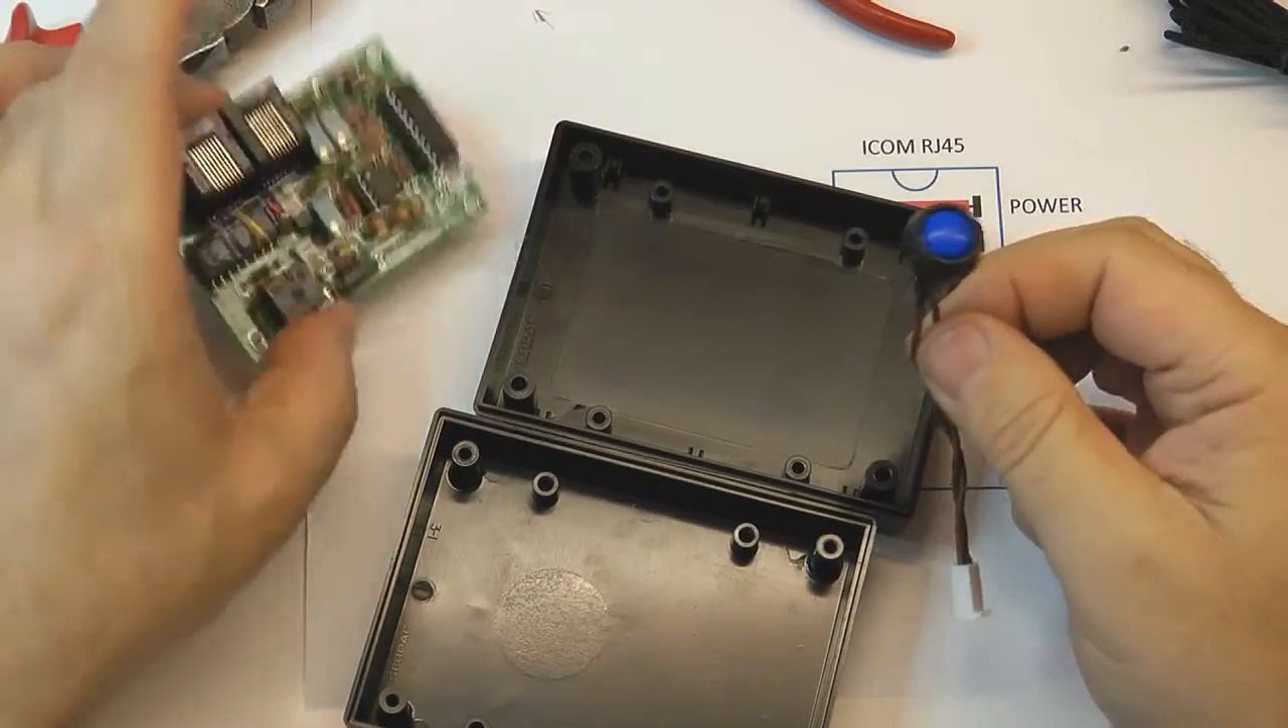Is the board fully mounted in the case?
No.